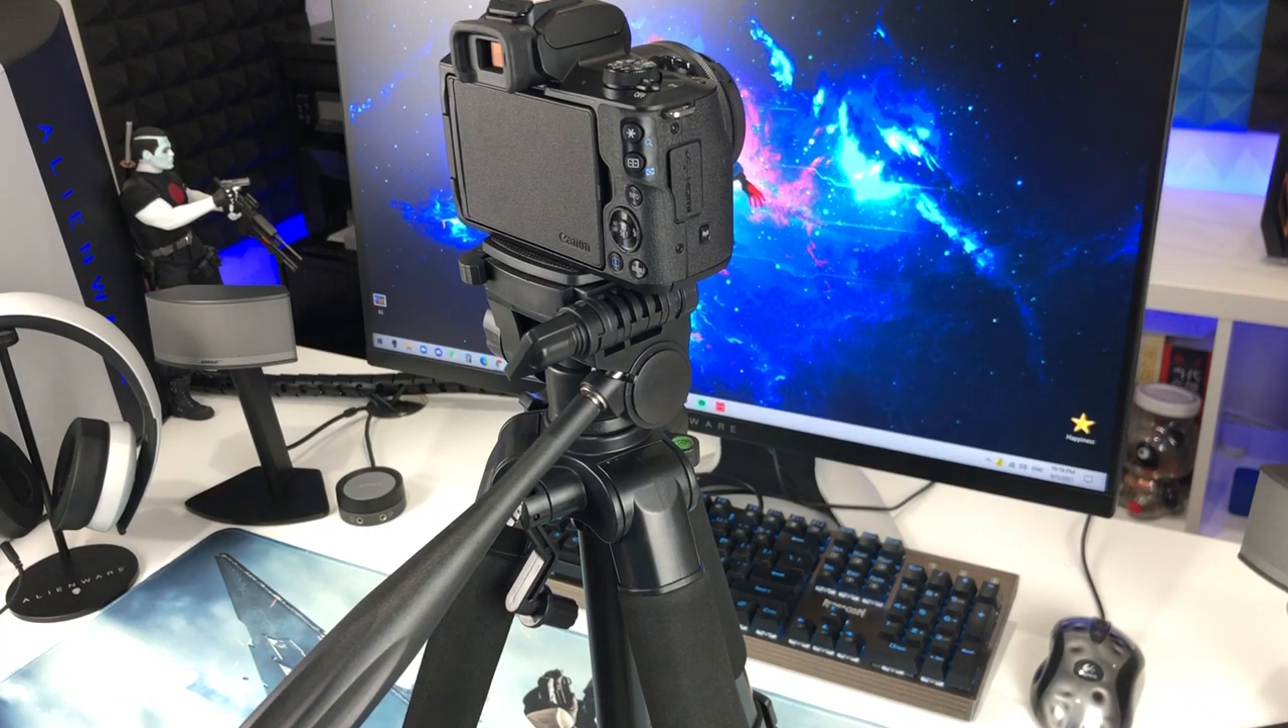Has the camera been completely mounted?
Yes.